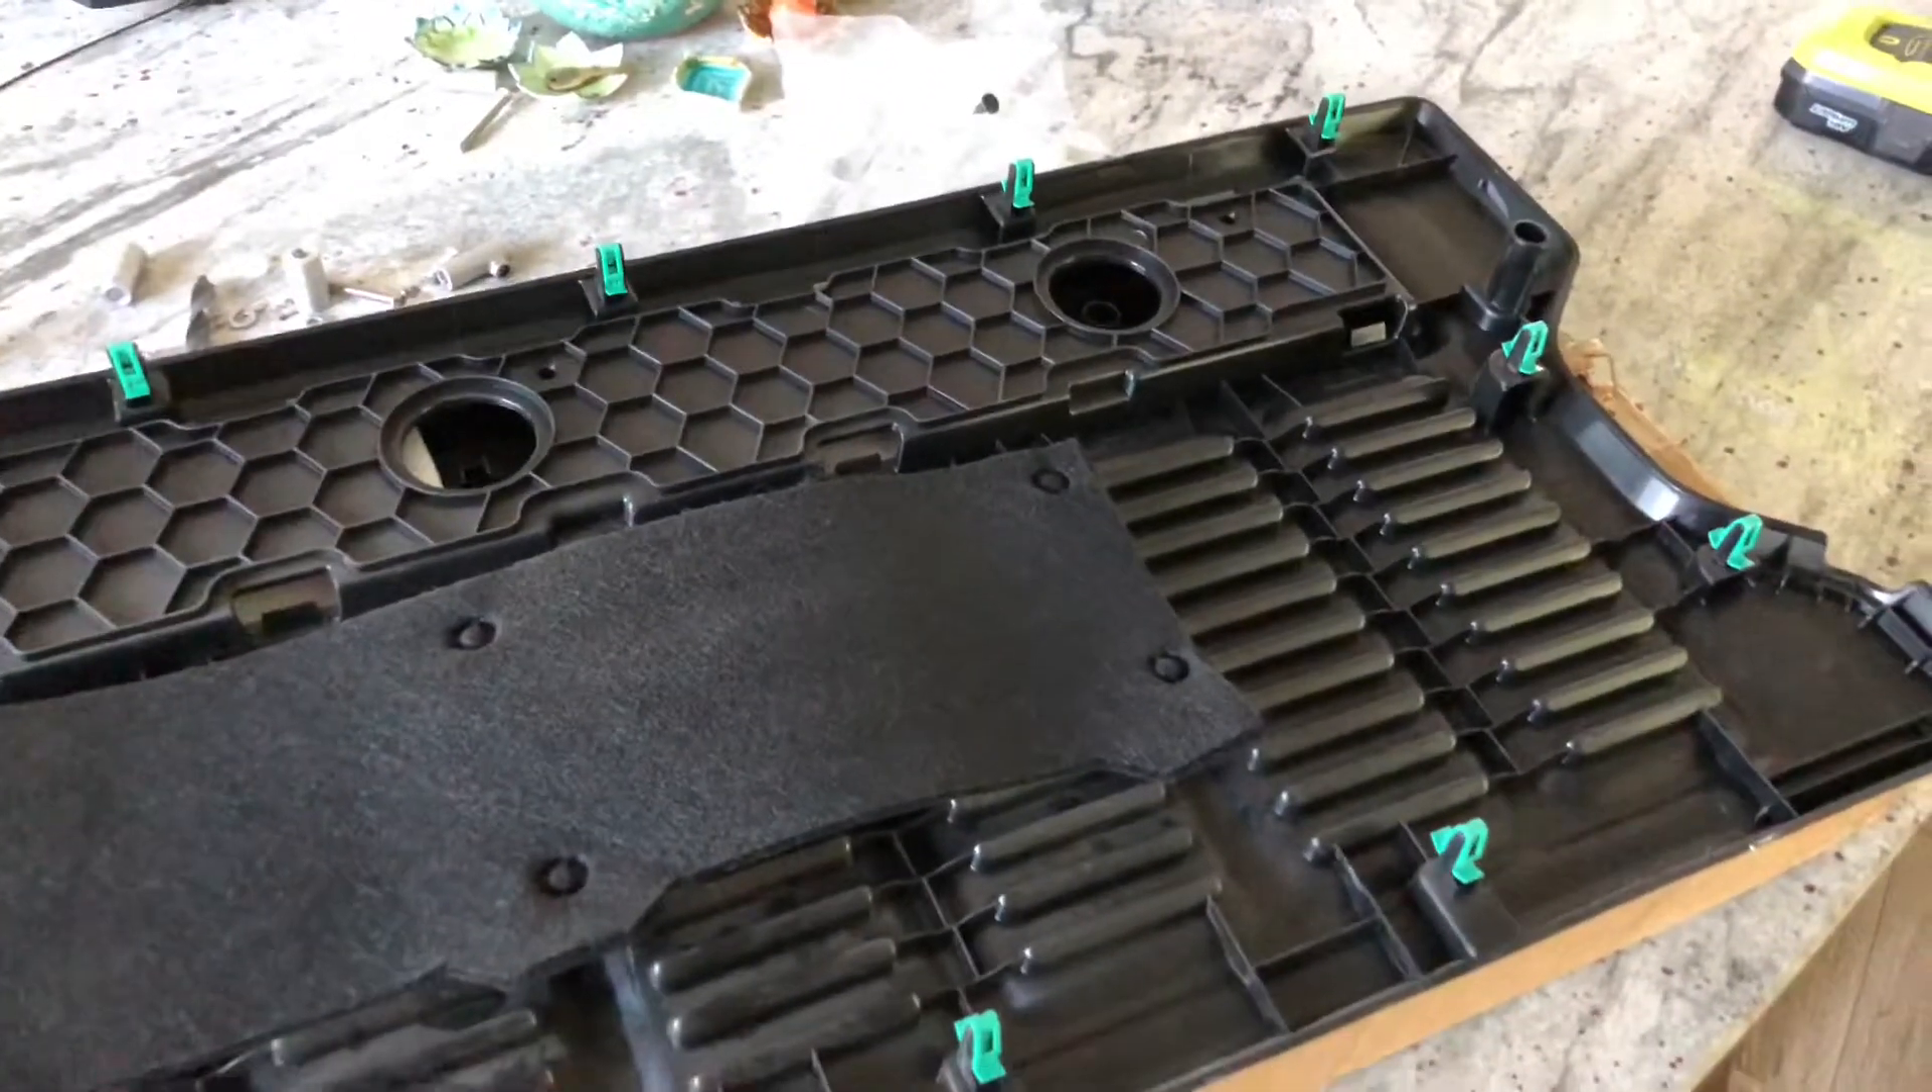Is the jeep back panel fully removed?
Yes.